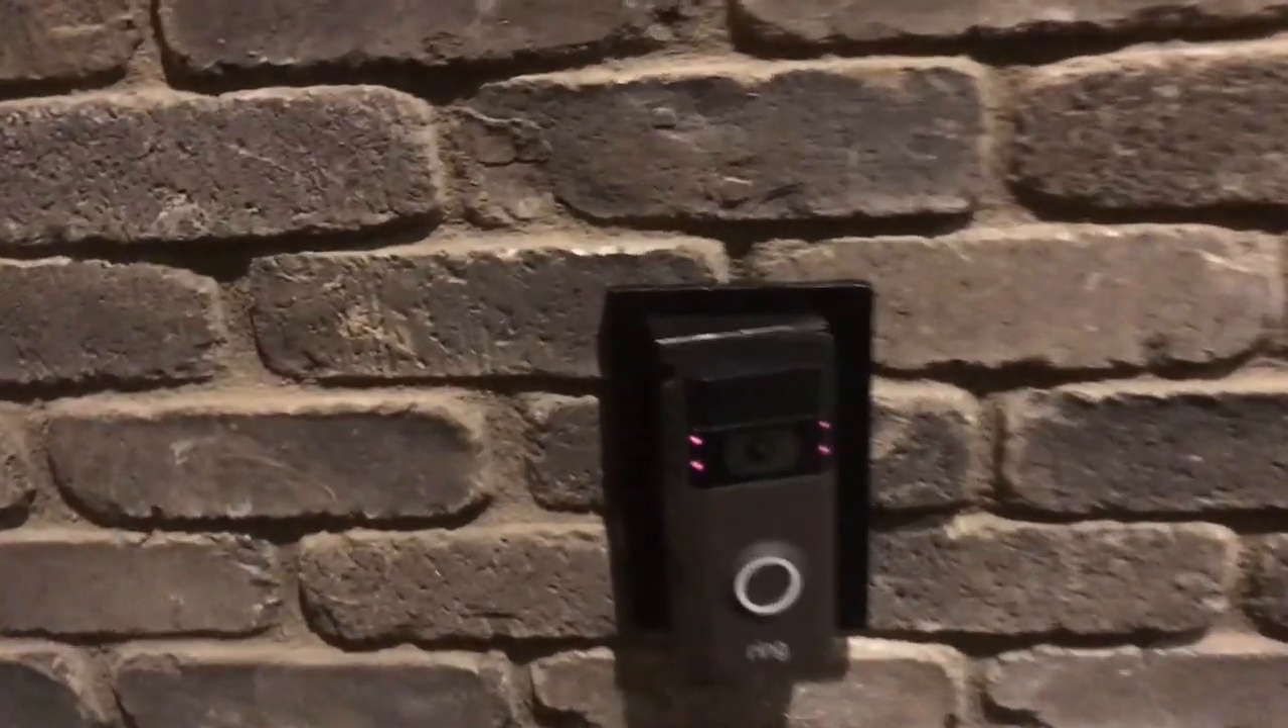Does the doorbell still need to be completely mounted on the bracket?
No.